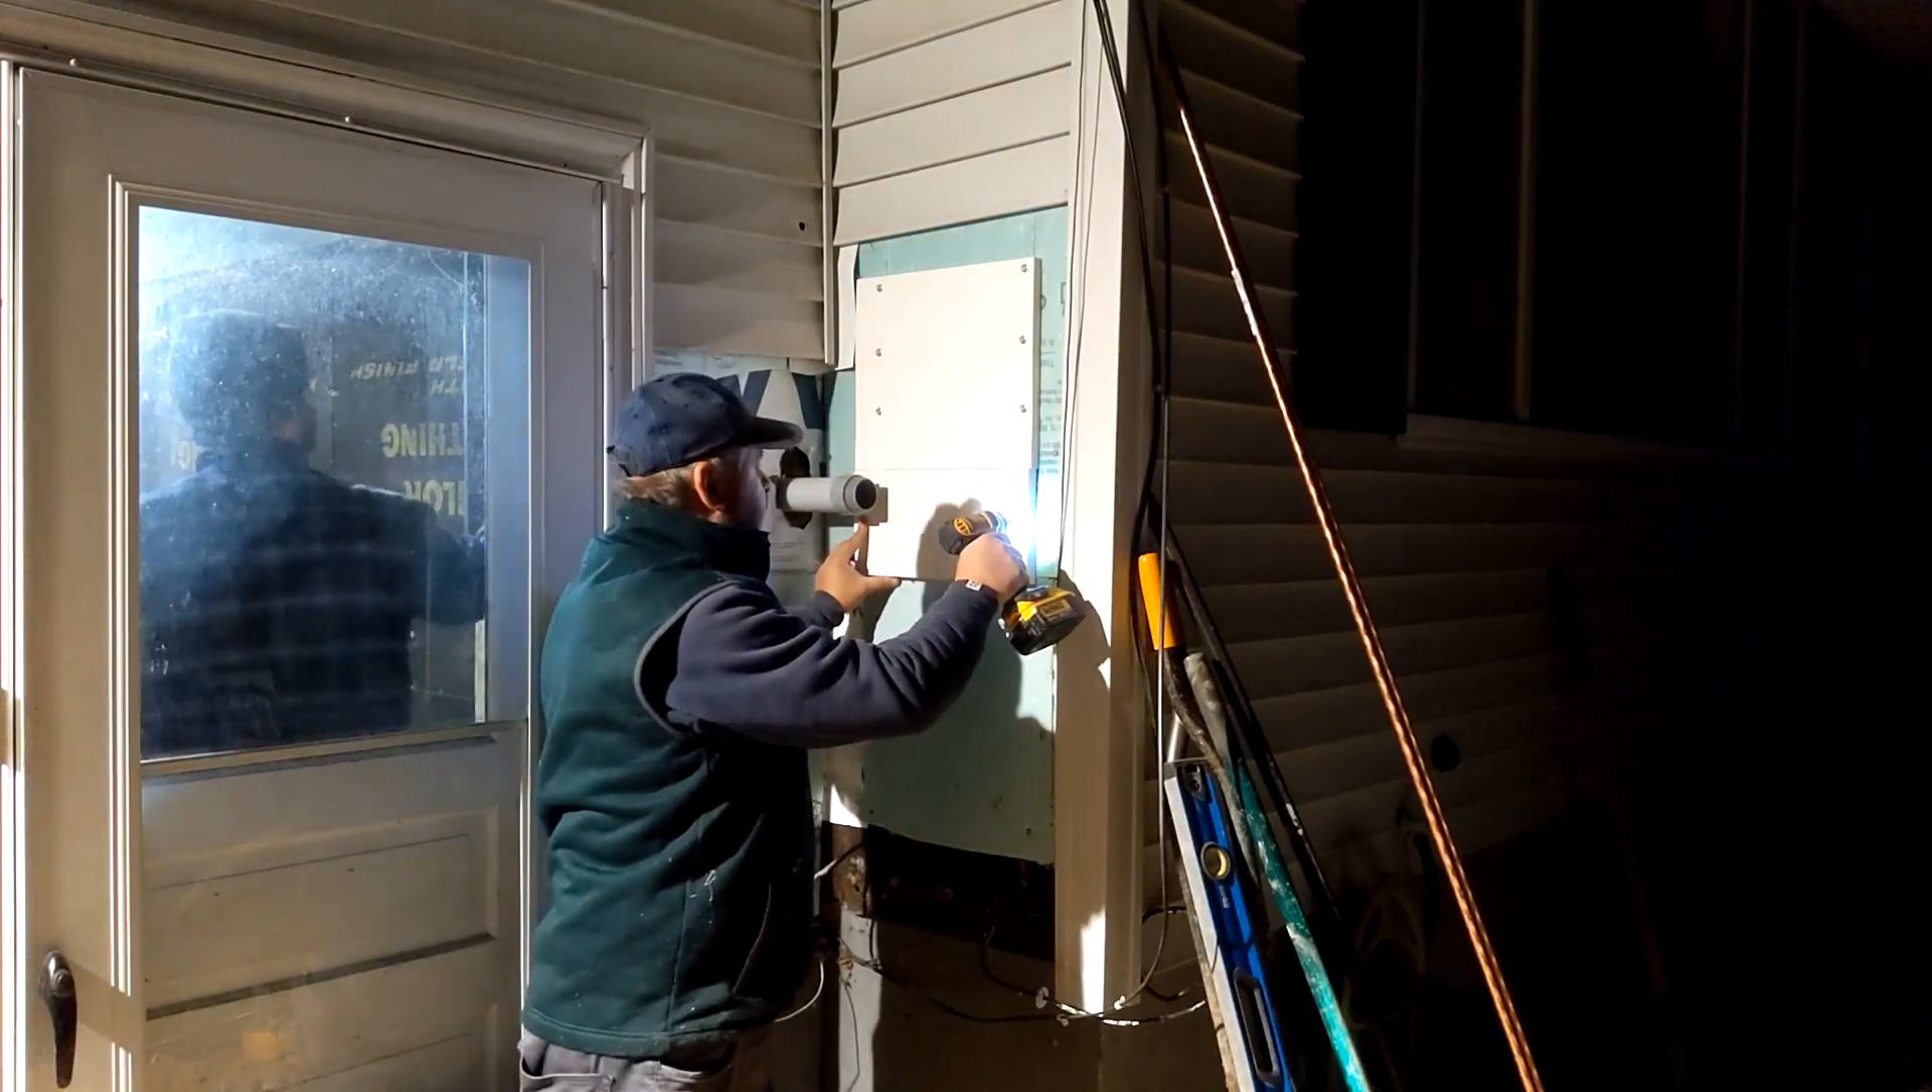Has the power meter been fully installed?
No.